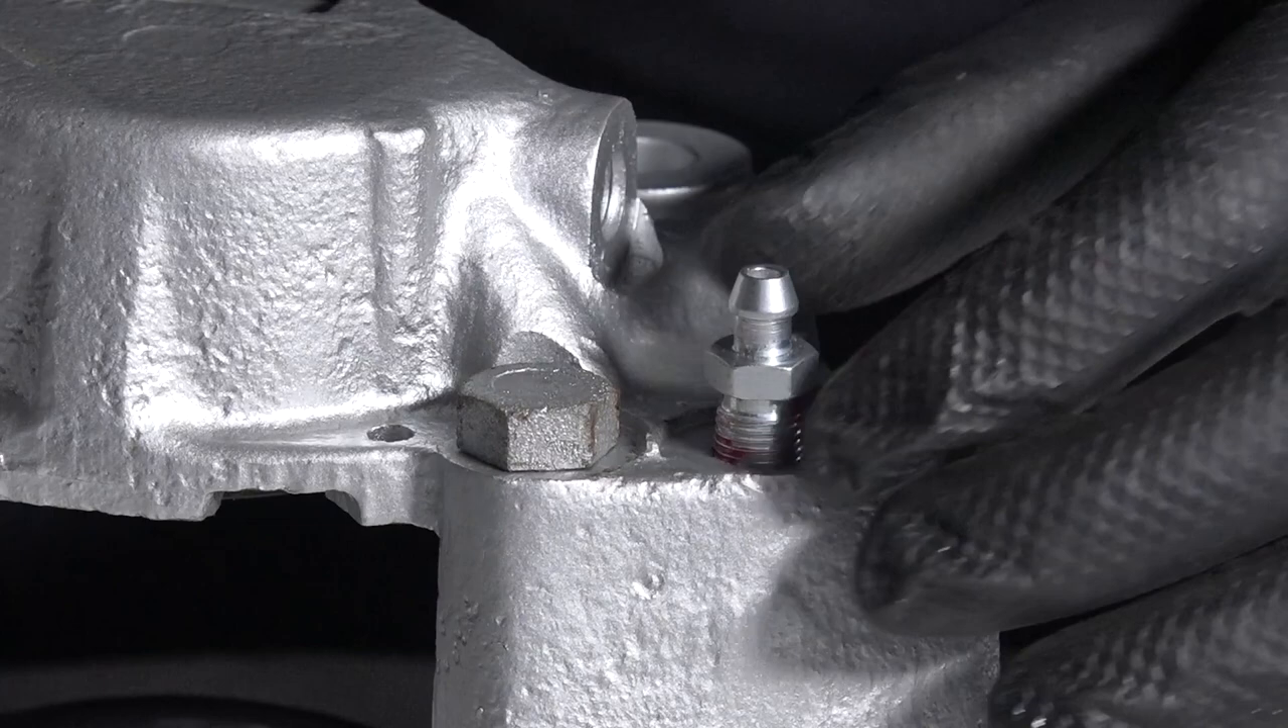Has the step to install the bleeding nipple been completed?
No.